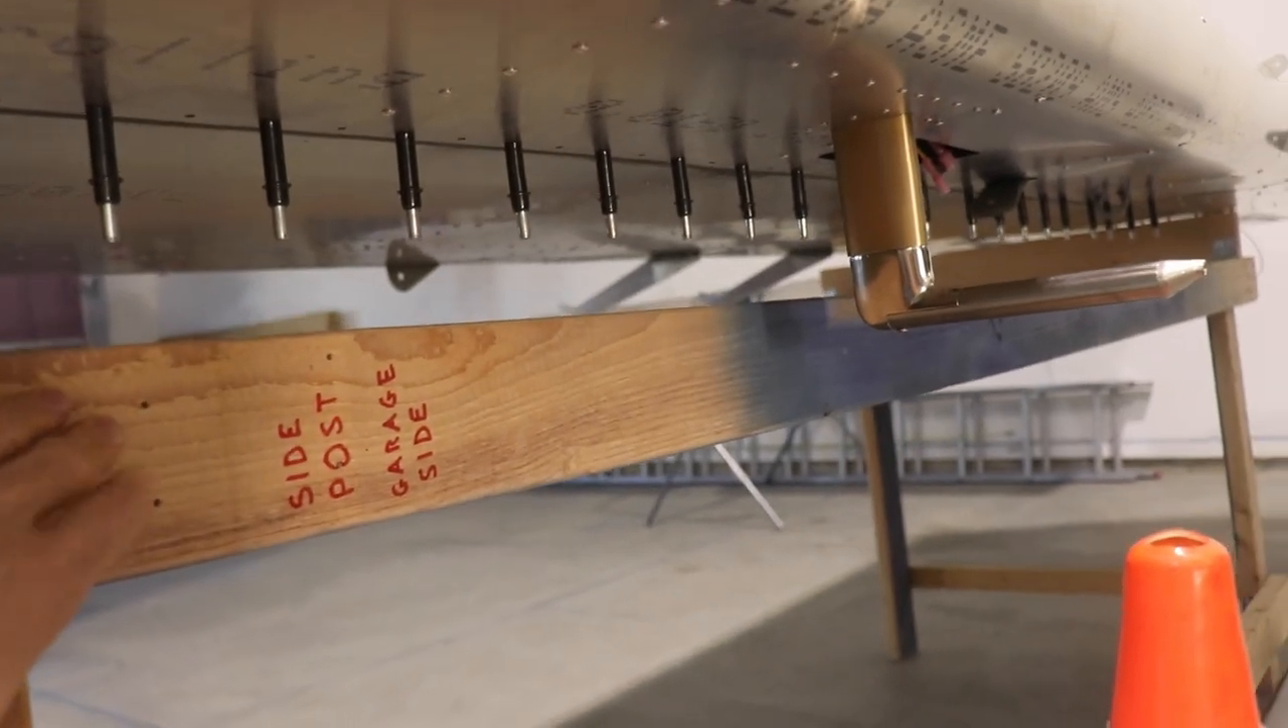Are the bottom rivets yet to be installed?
Yes.